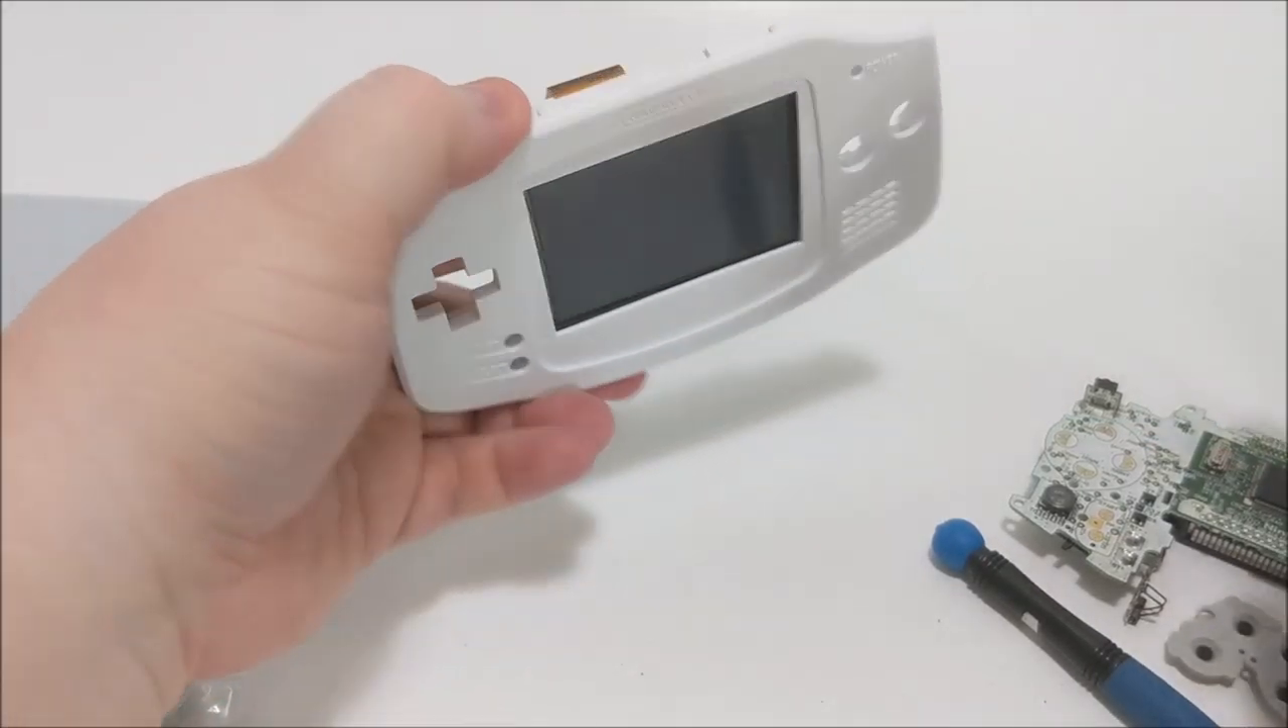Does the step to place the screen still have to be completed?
No.